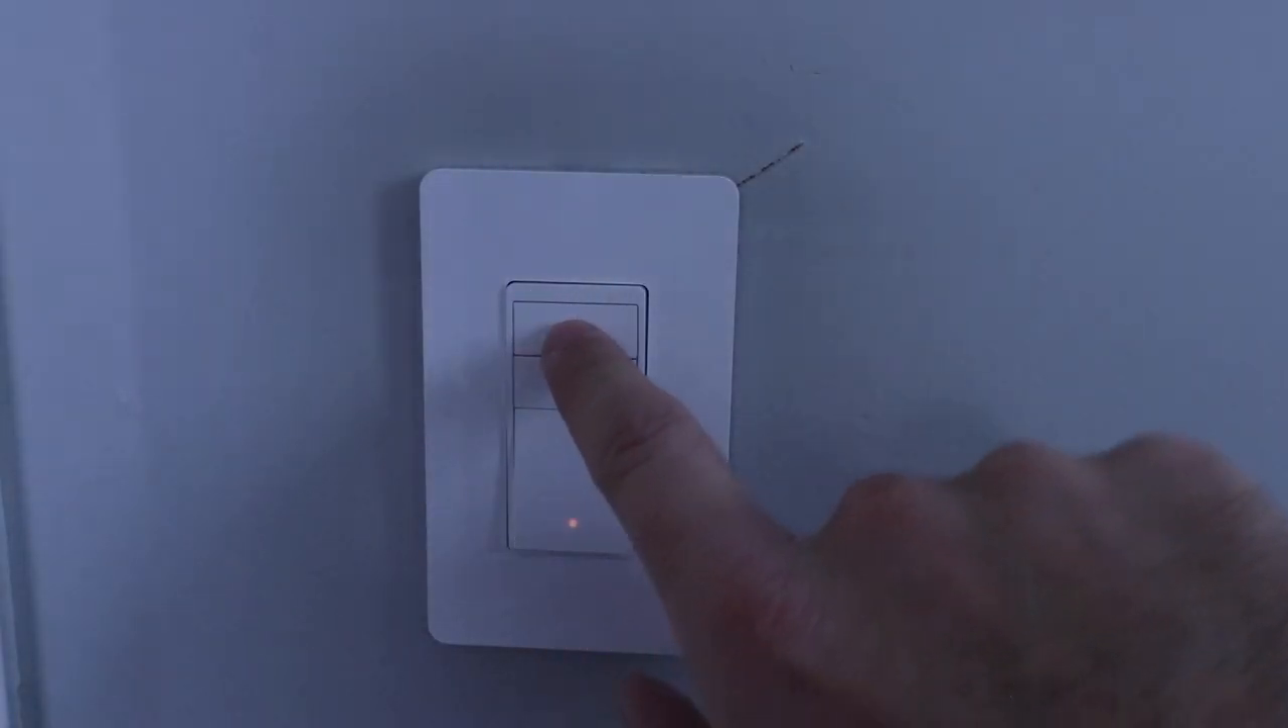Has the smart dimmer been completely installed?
Yes.